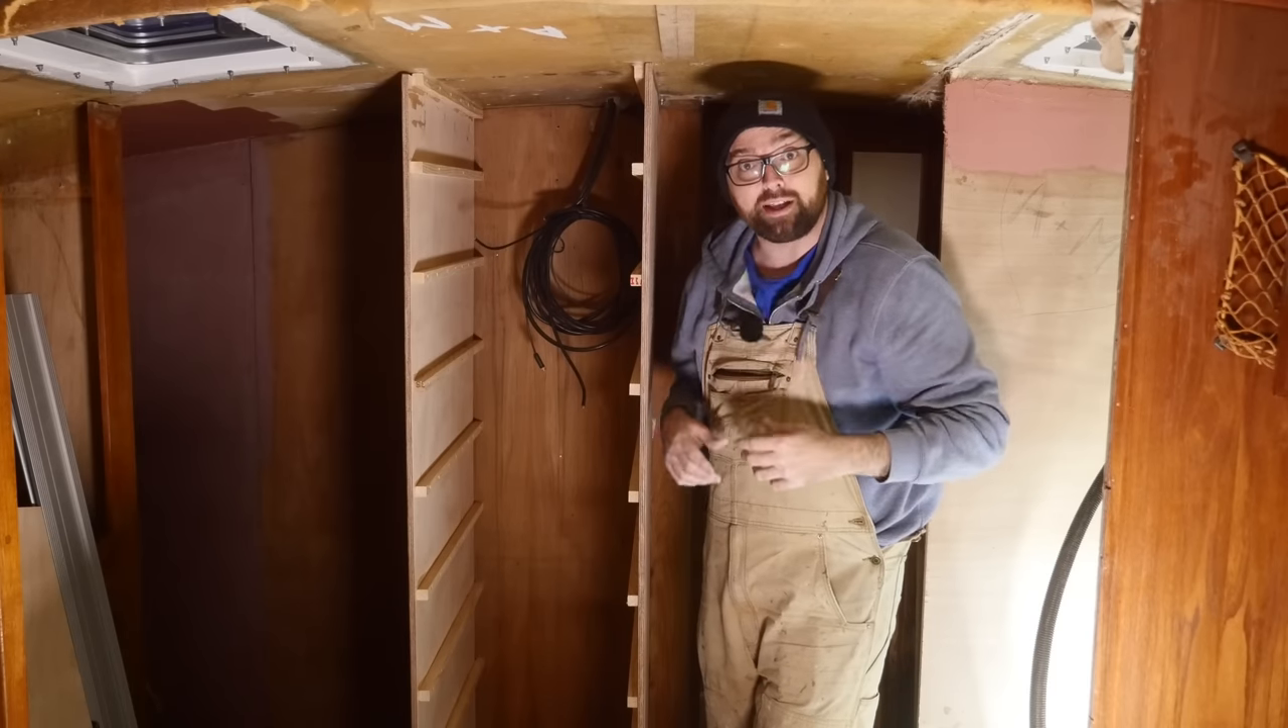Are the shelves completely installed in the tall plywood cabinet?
No.